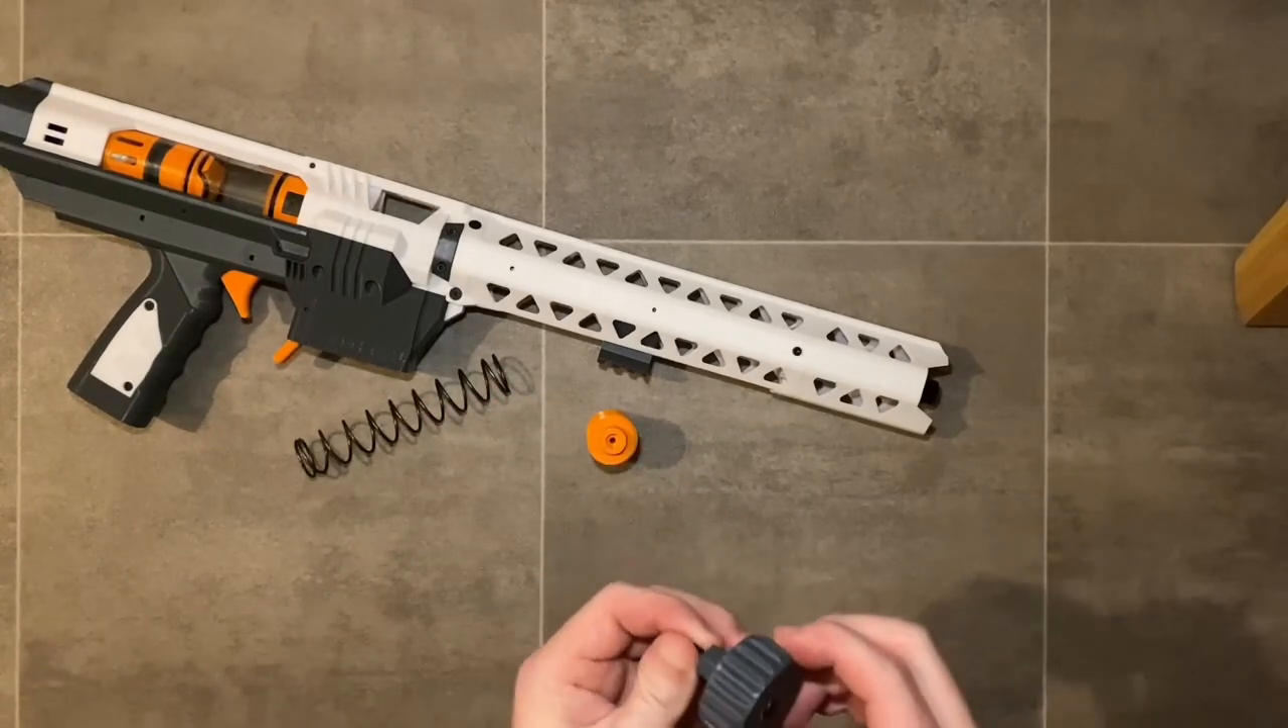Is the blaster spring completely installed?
No.